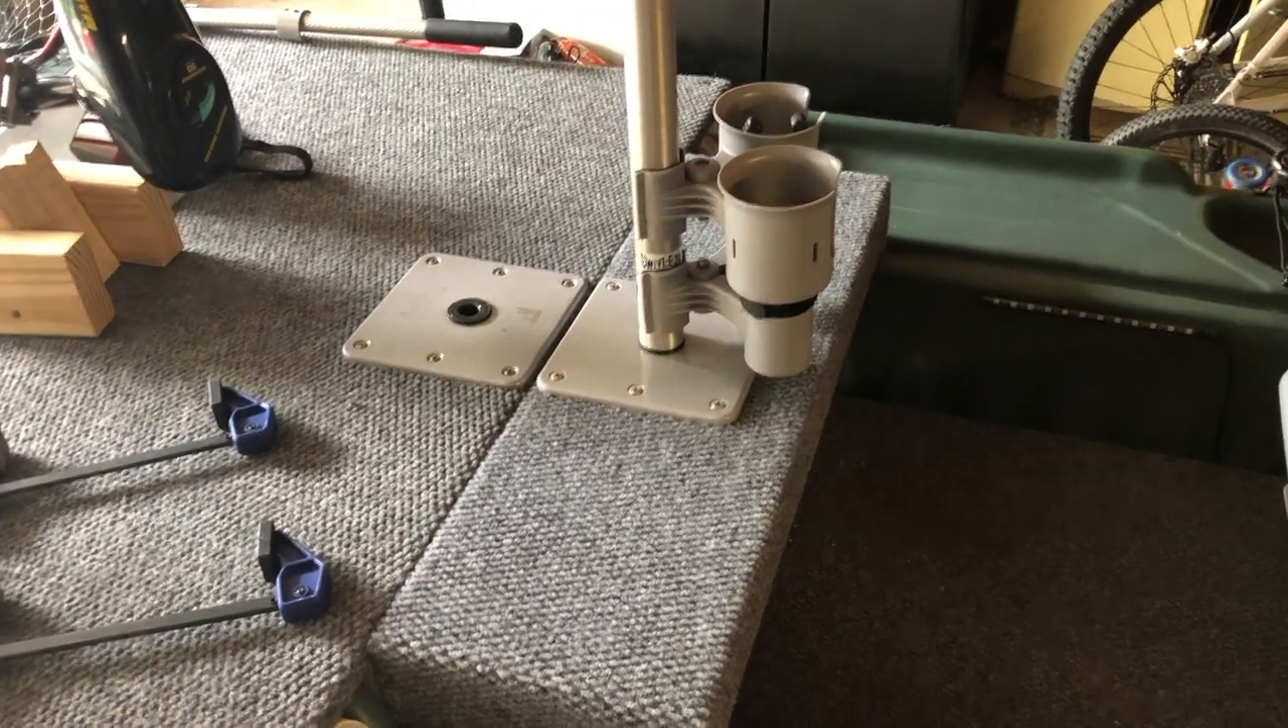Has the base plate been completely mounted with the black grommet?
Yes.